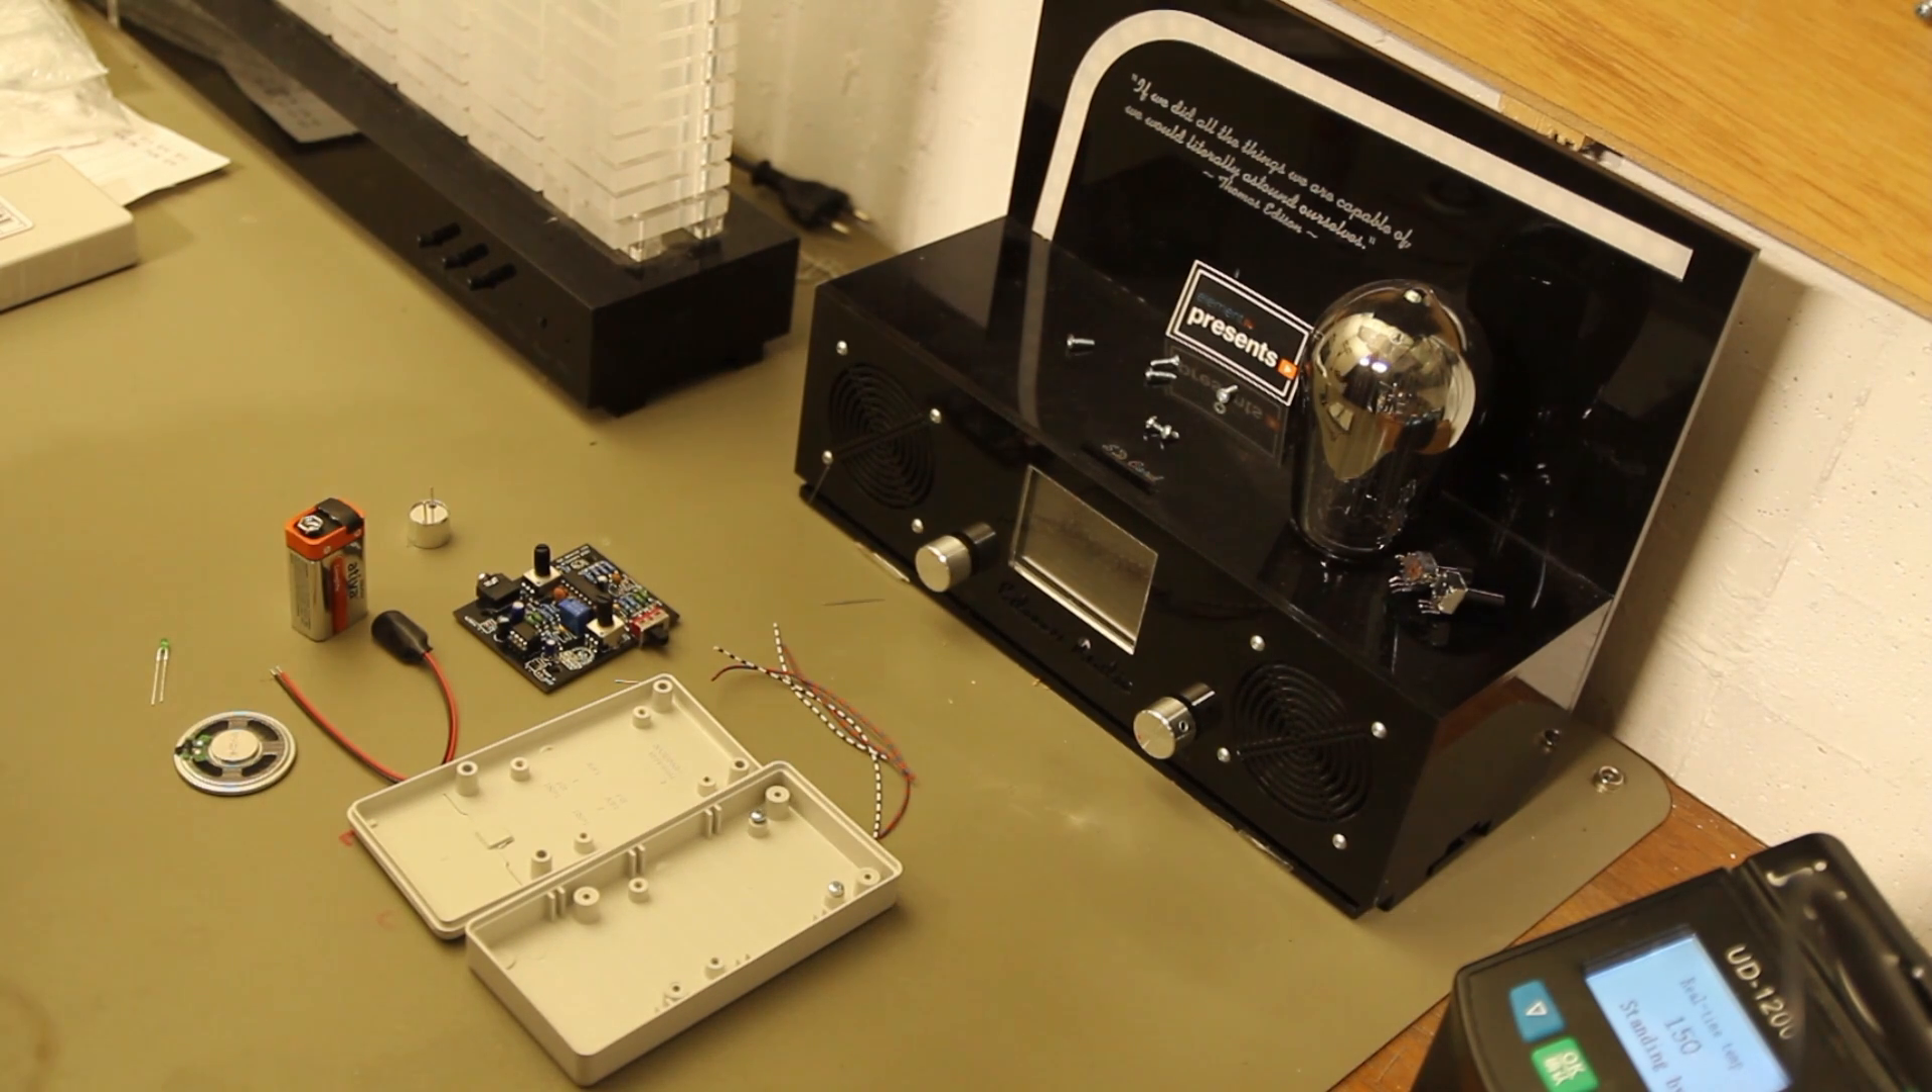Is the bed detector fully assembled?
No.